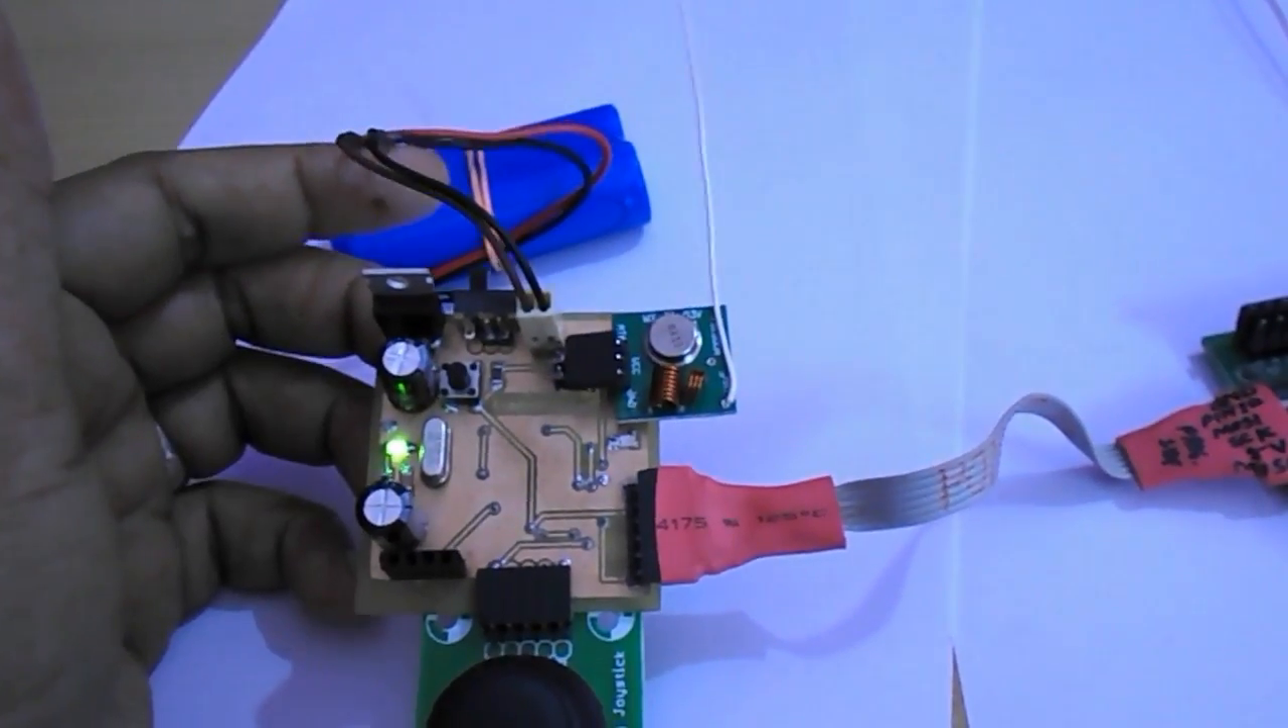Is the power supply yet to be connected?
No.